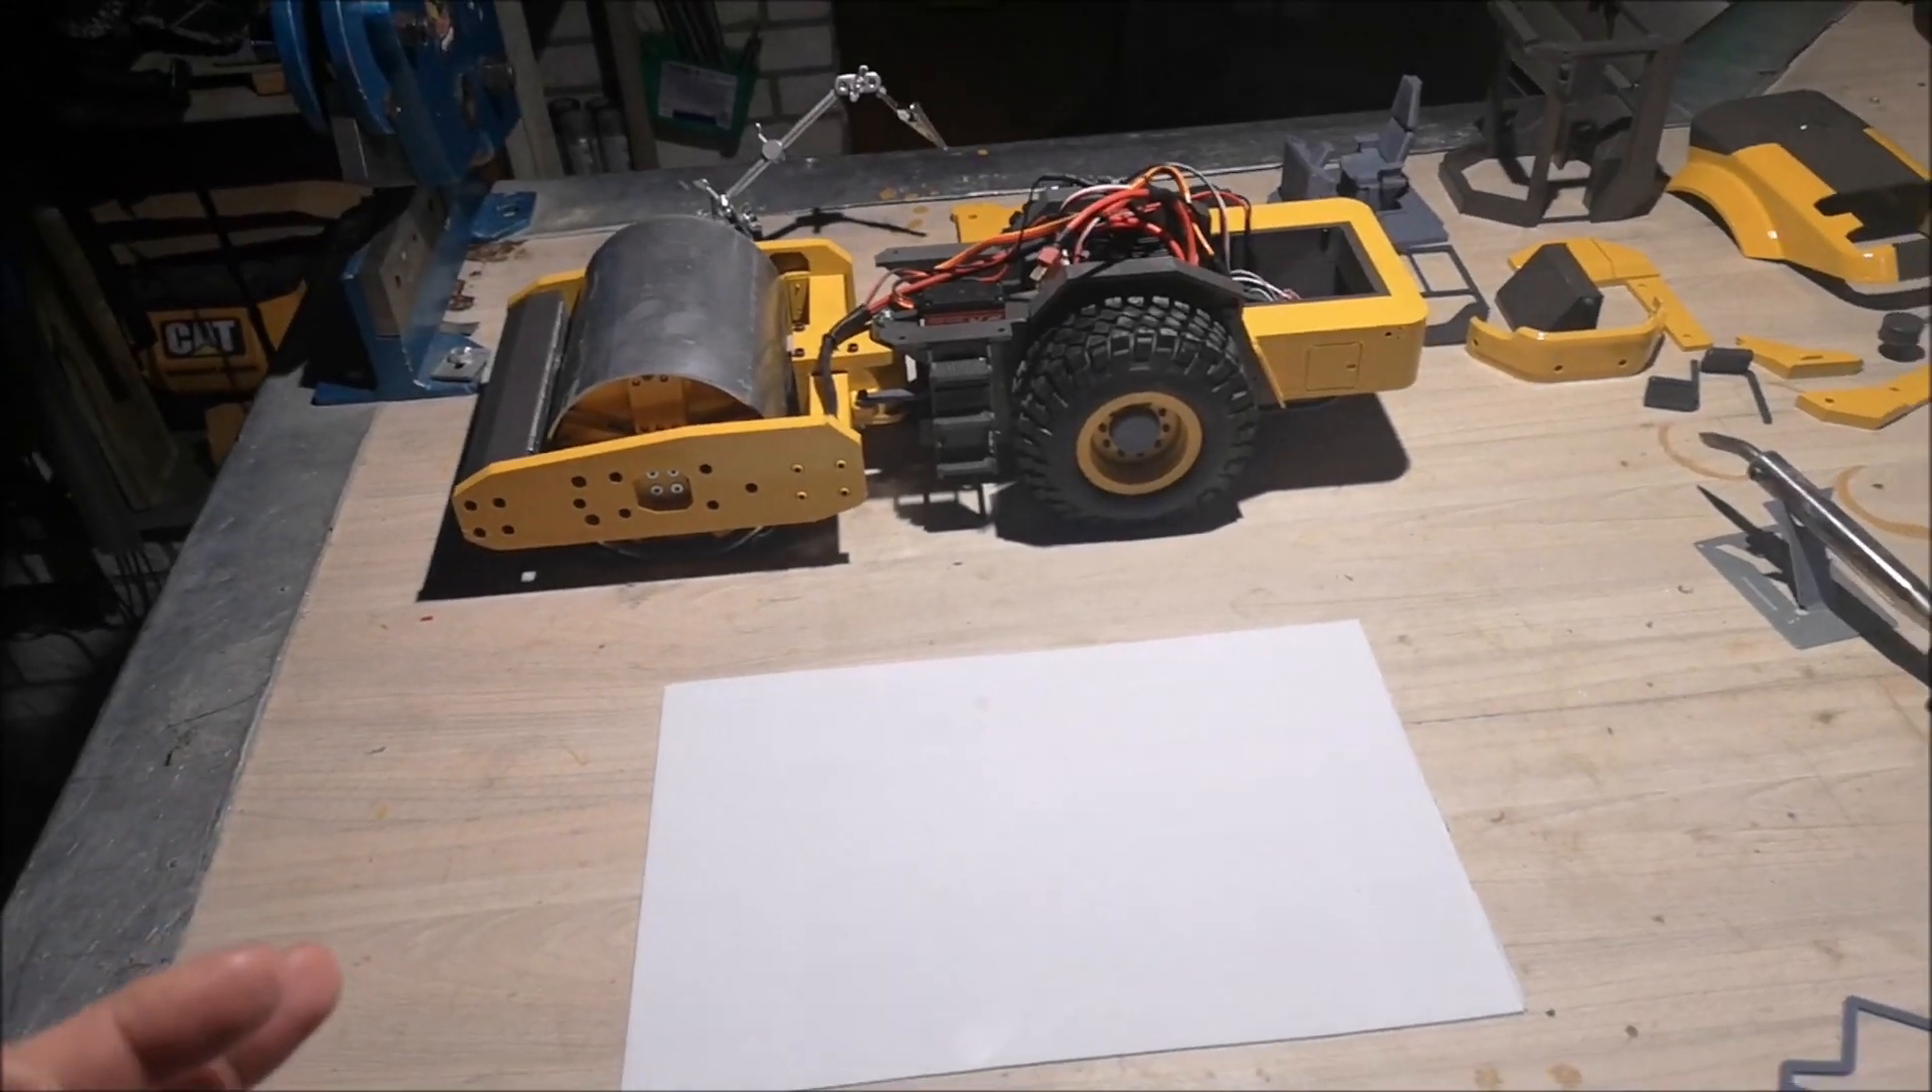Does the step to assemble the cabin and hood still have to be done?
Yes.